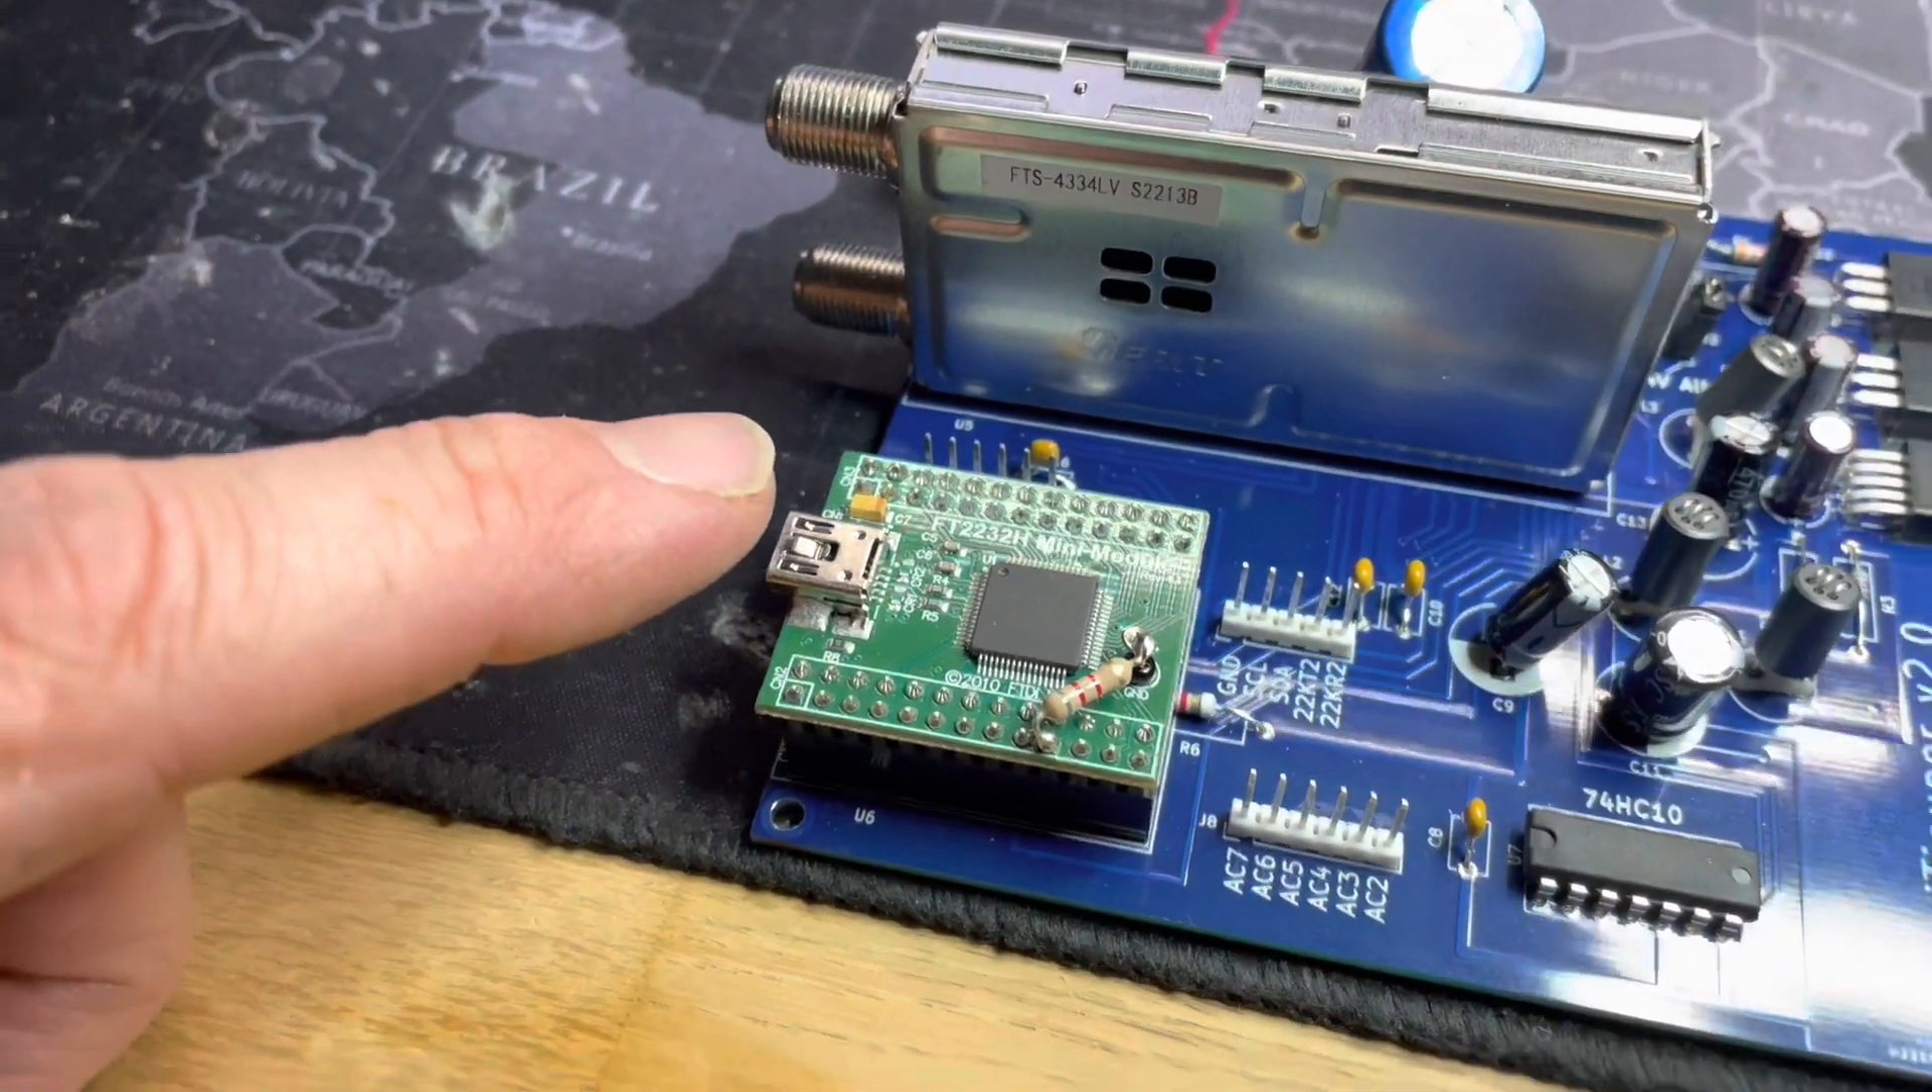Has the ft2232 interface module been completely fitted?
Yes.